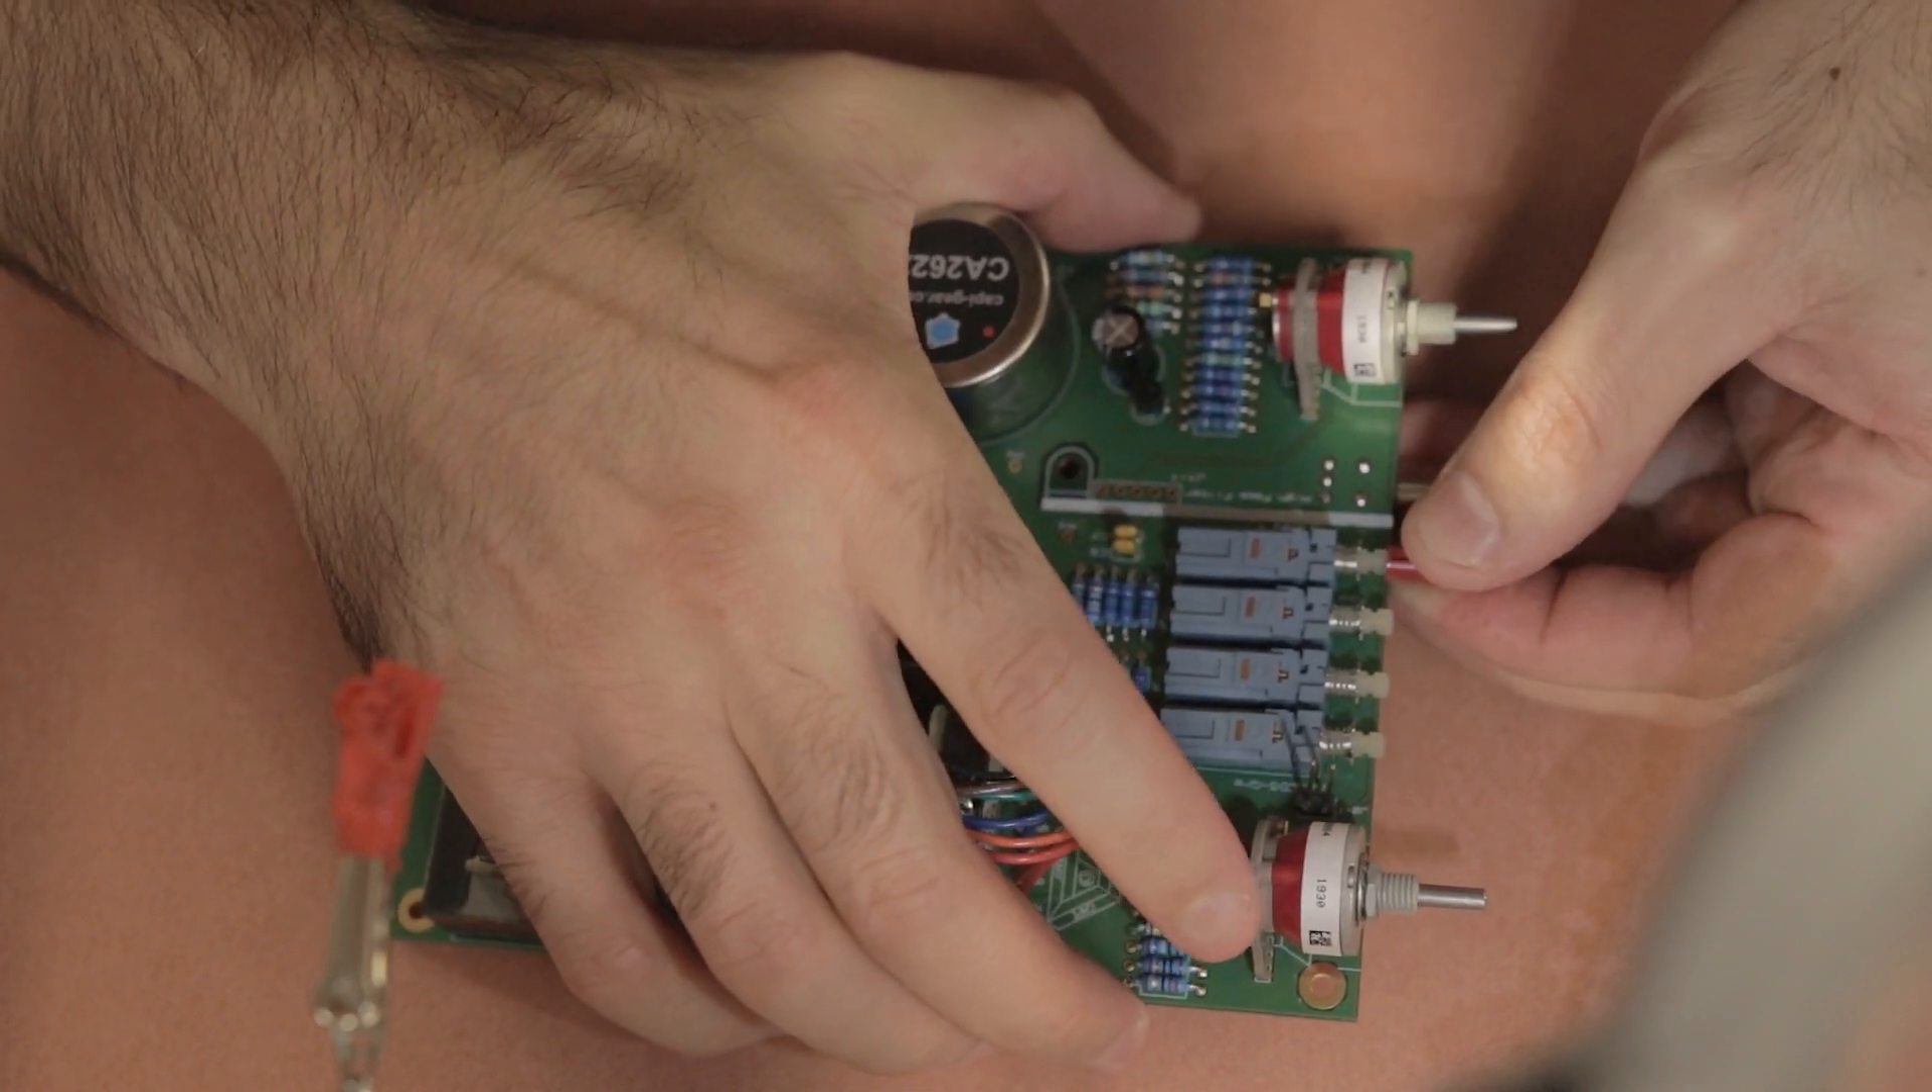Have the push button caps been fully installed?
No.